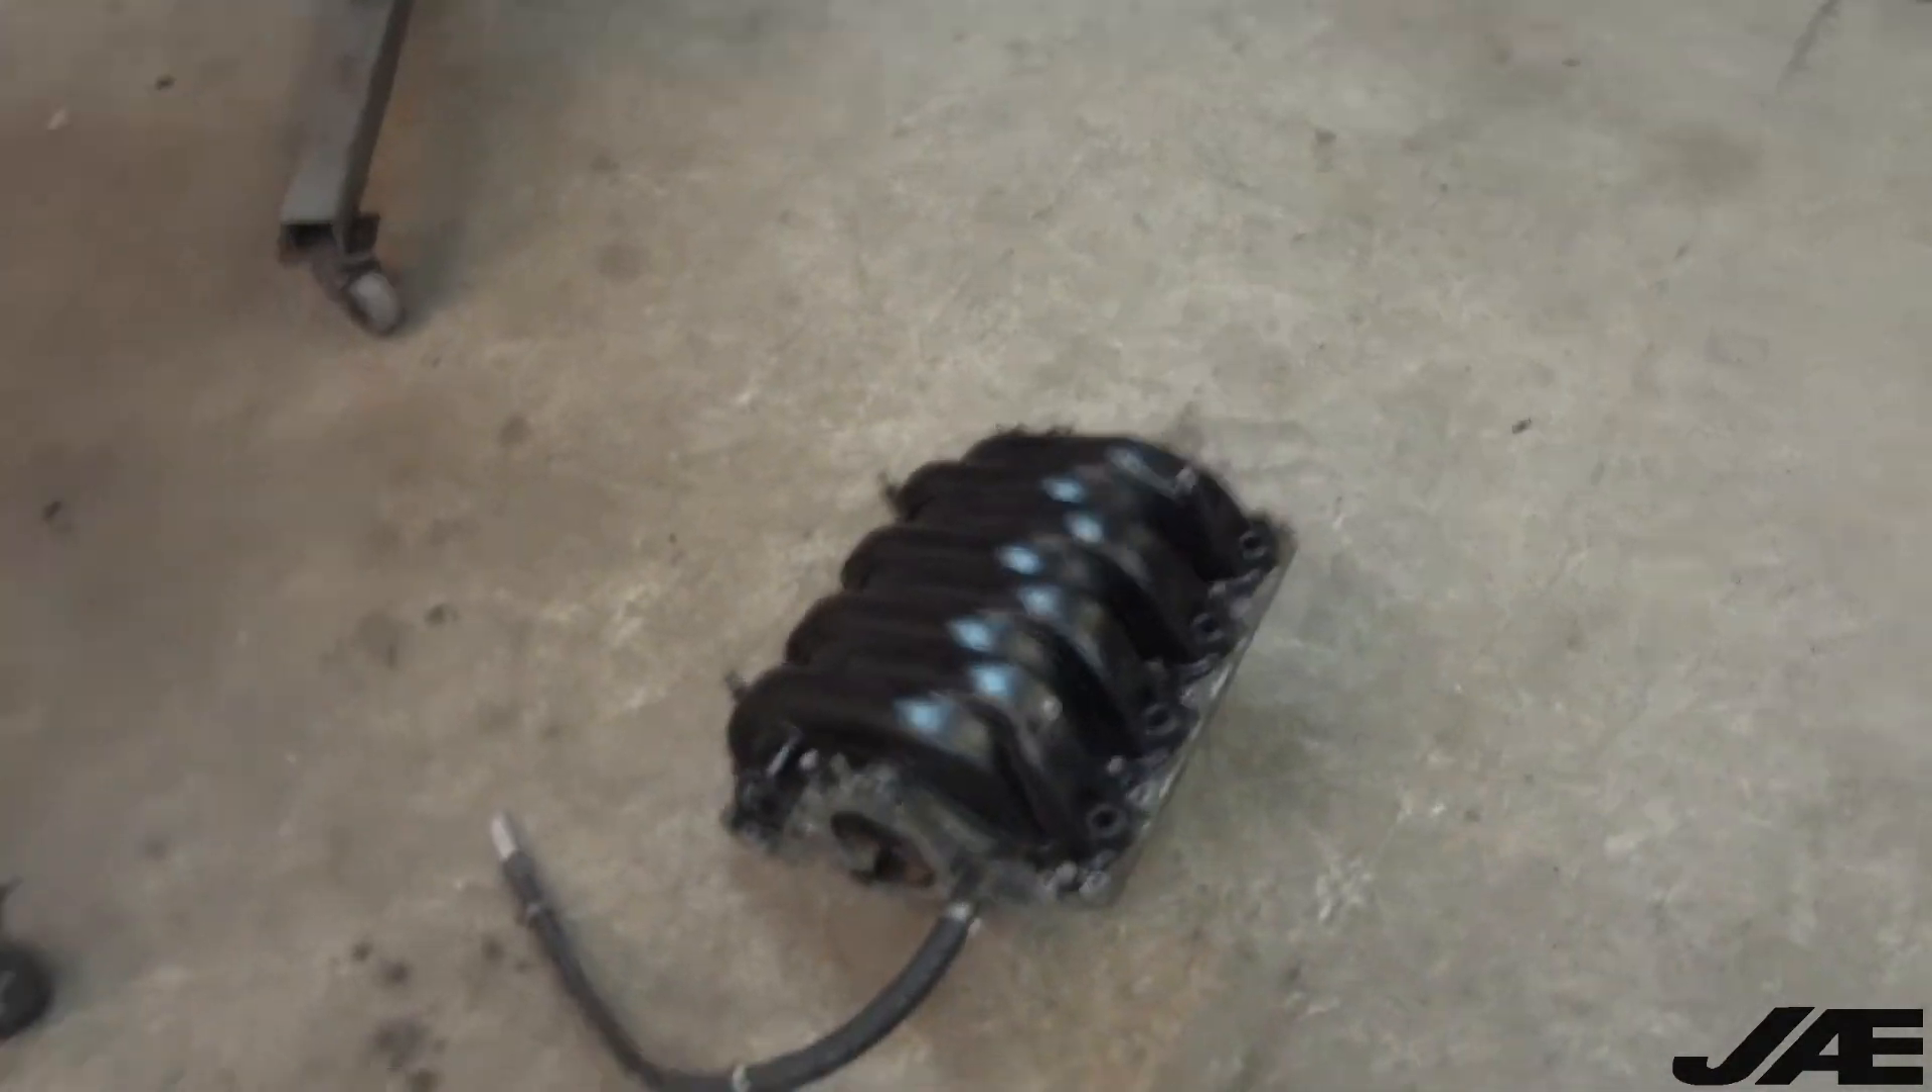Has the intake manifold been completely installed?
No.